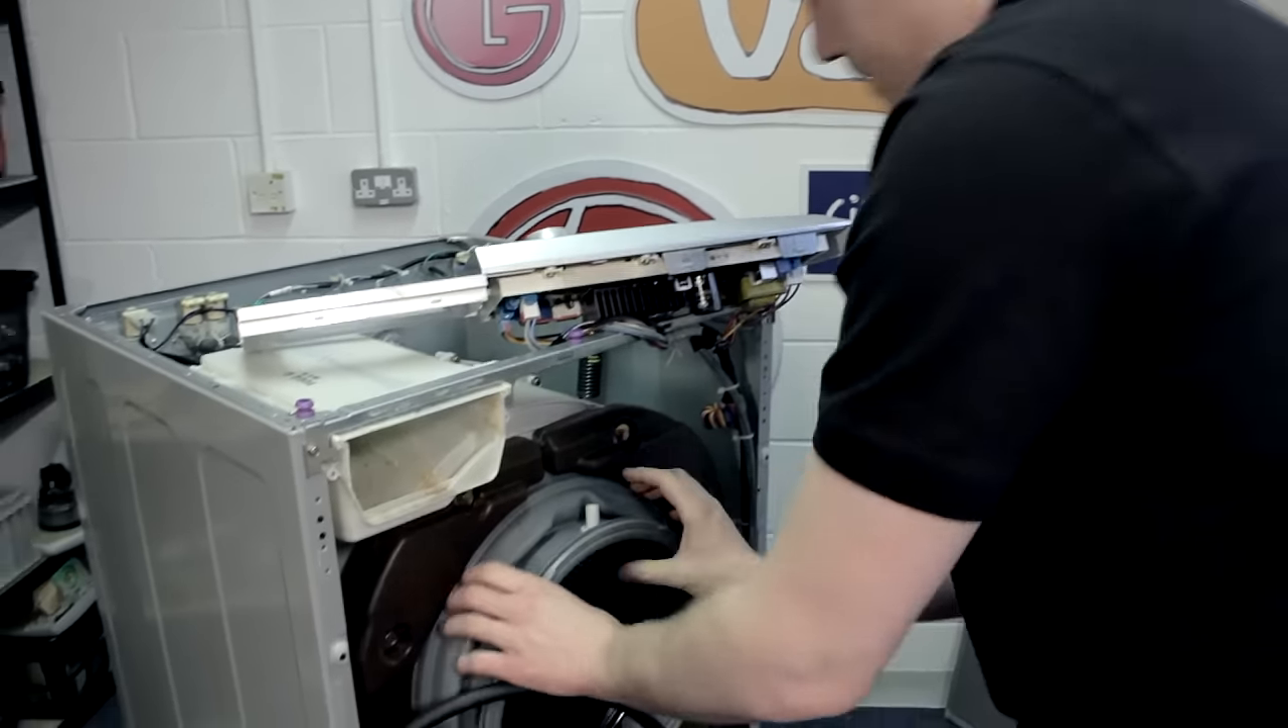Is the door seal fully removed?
No.